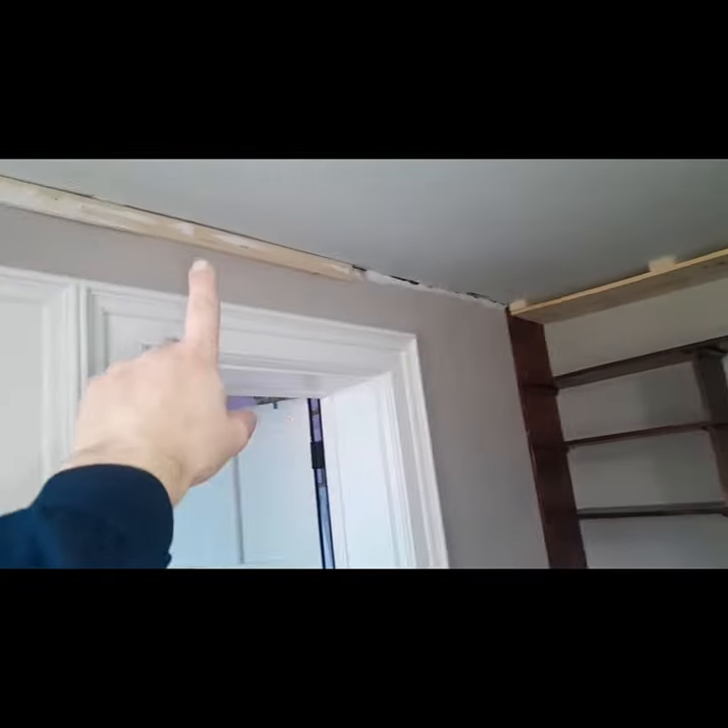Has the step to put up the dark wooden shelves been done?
Yes.